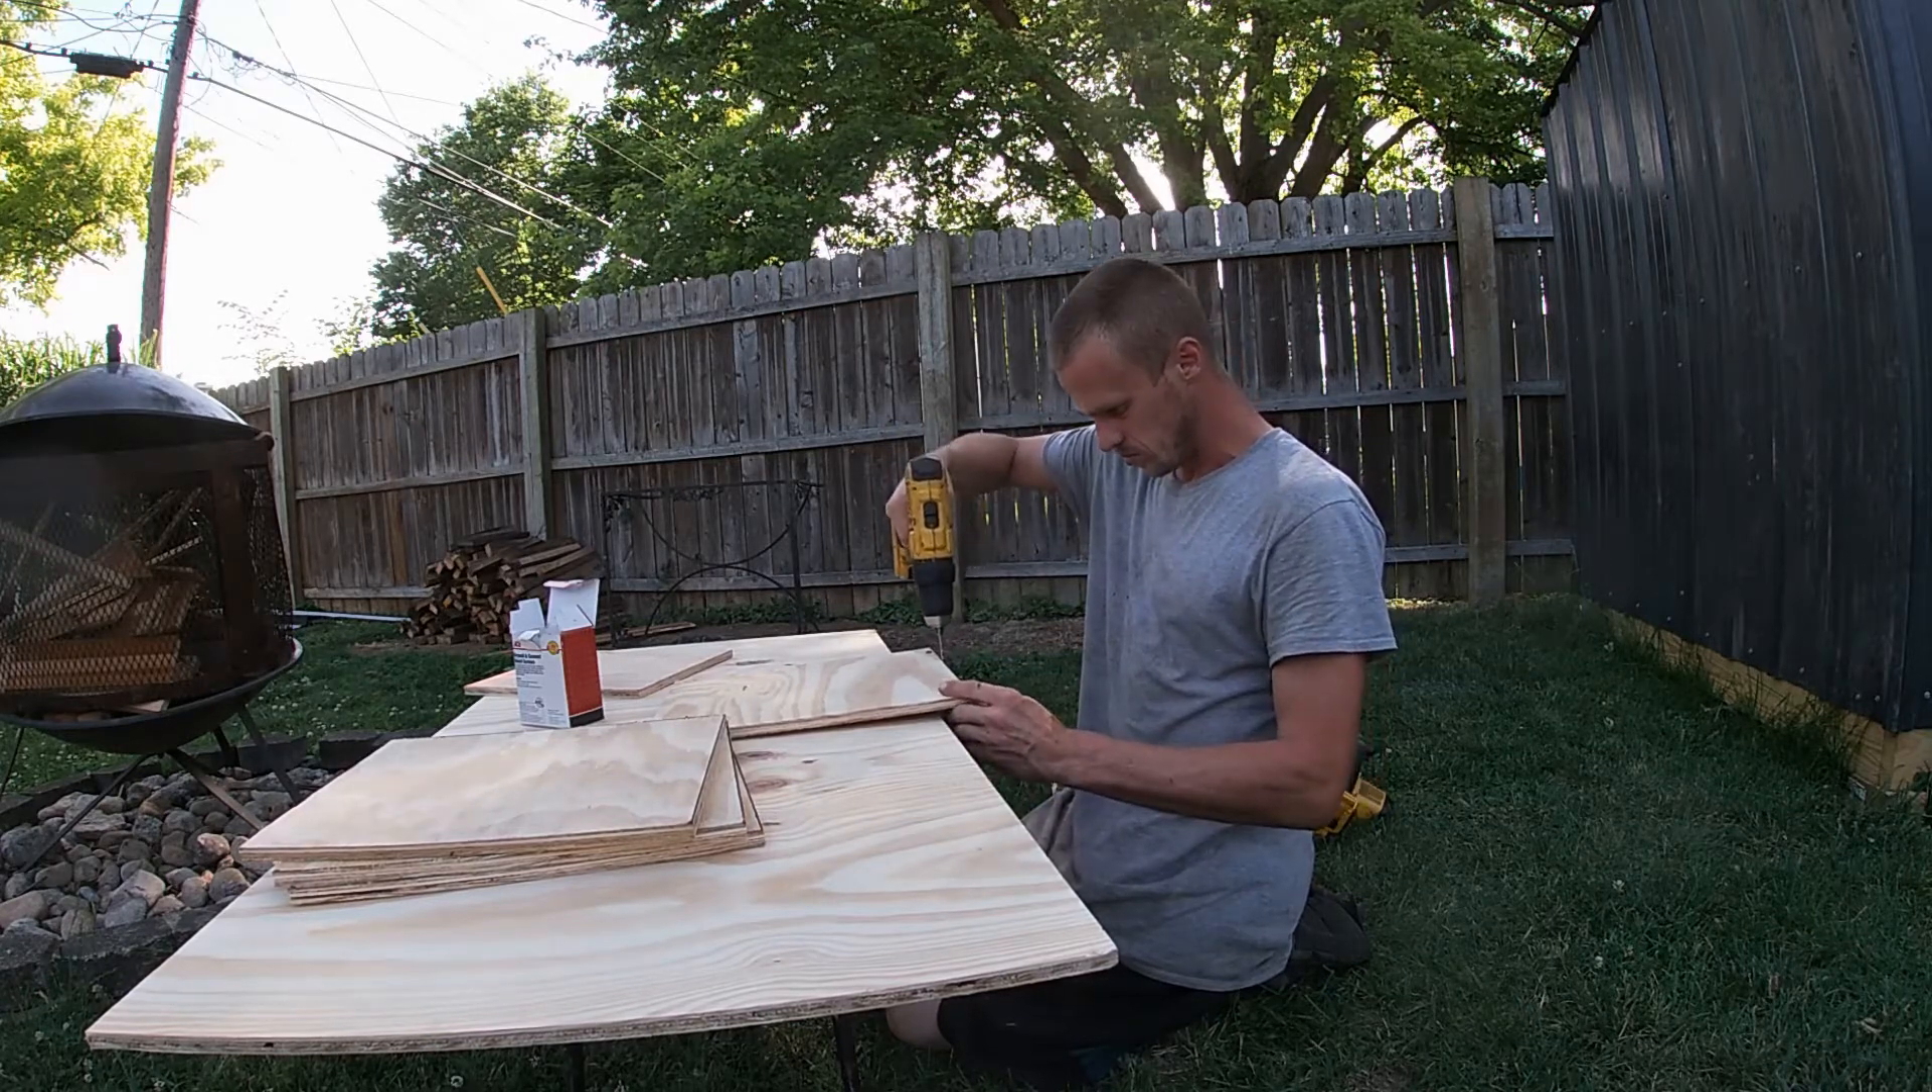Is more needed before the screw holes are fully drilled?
Yes.